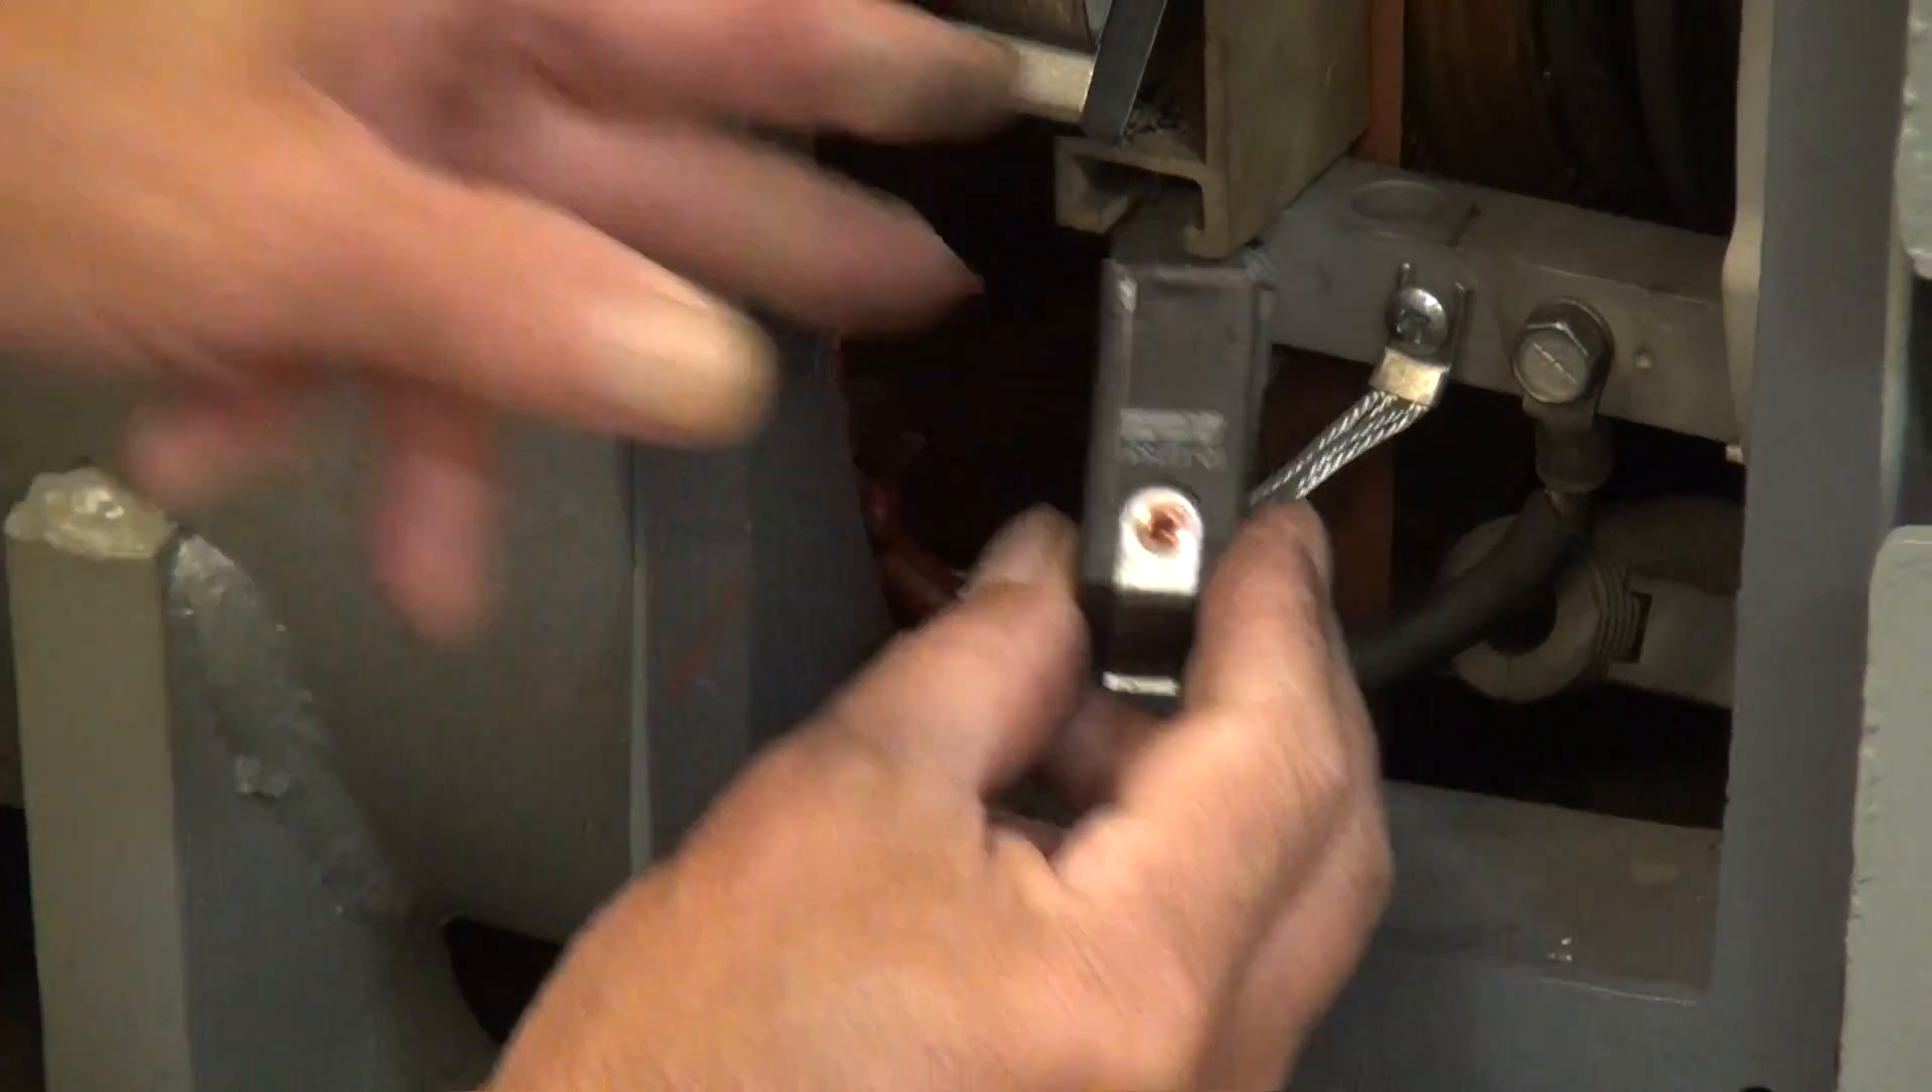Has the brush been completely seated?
No.